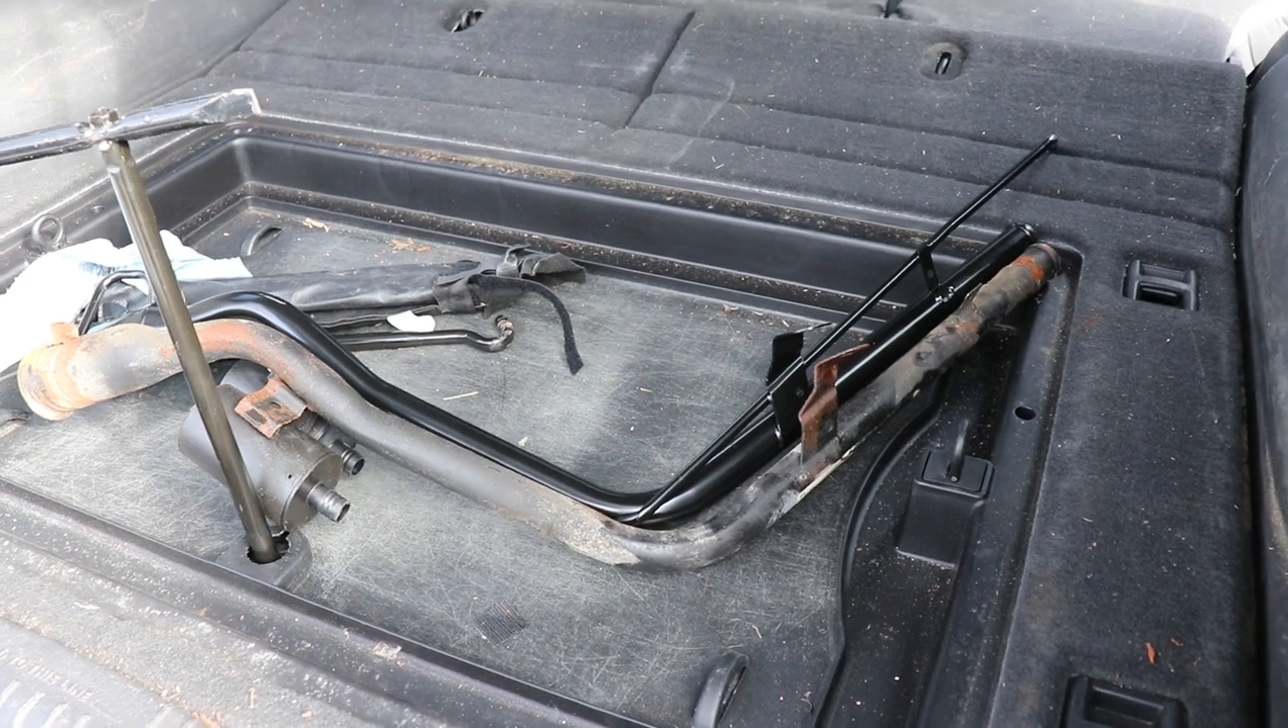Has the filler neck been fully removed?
Yes.